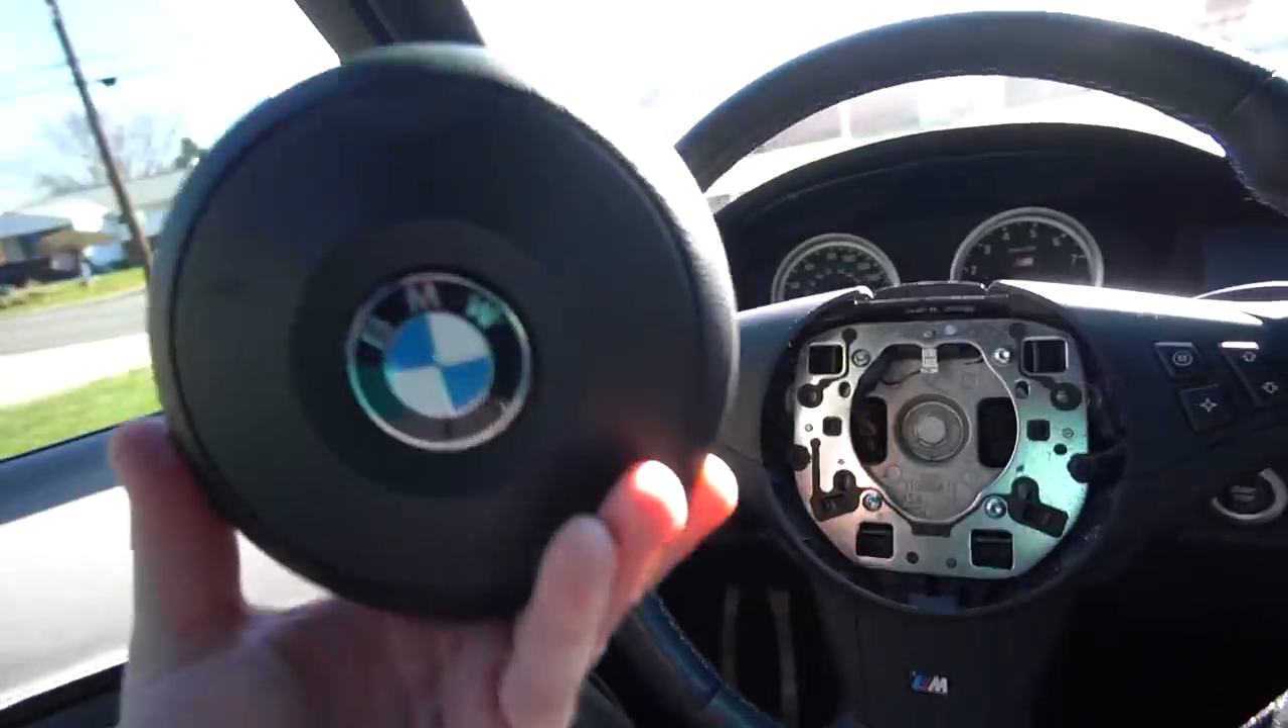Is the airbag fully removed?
Yes.